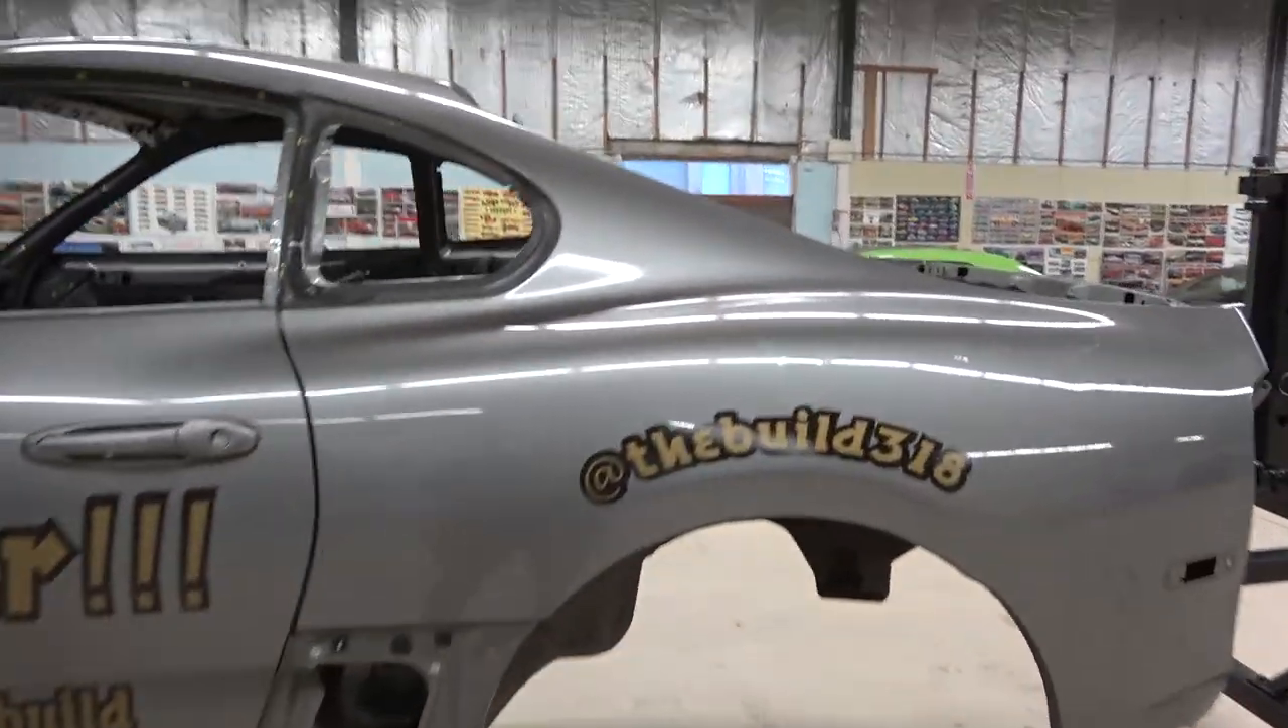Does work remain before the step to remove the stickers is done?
Yes.